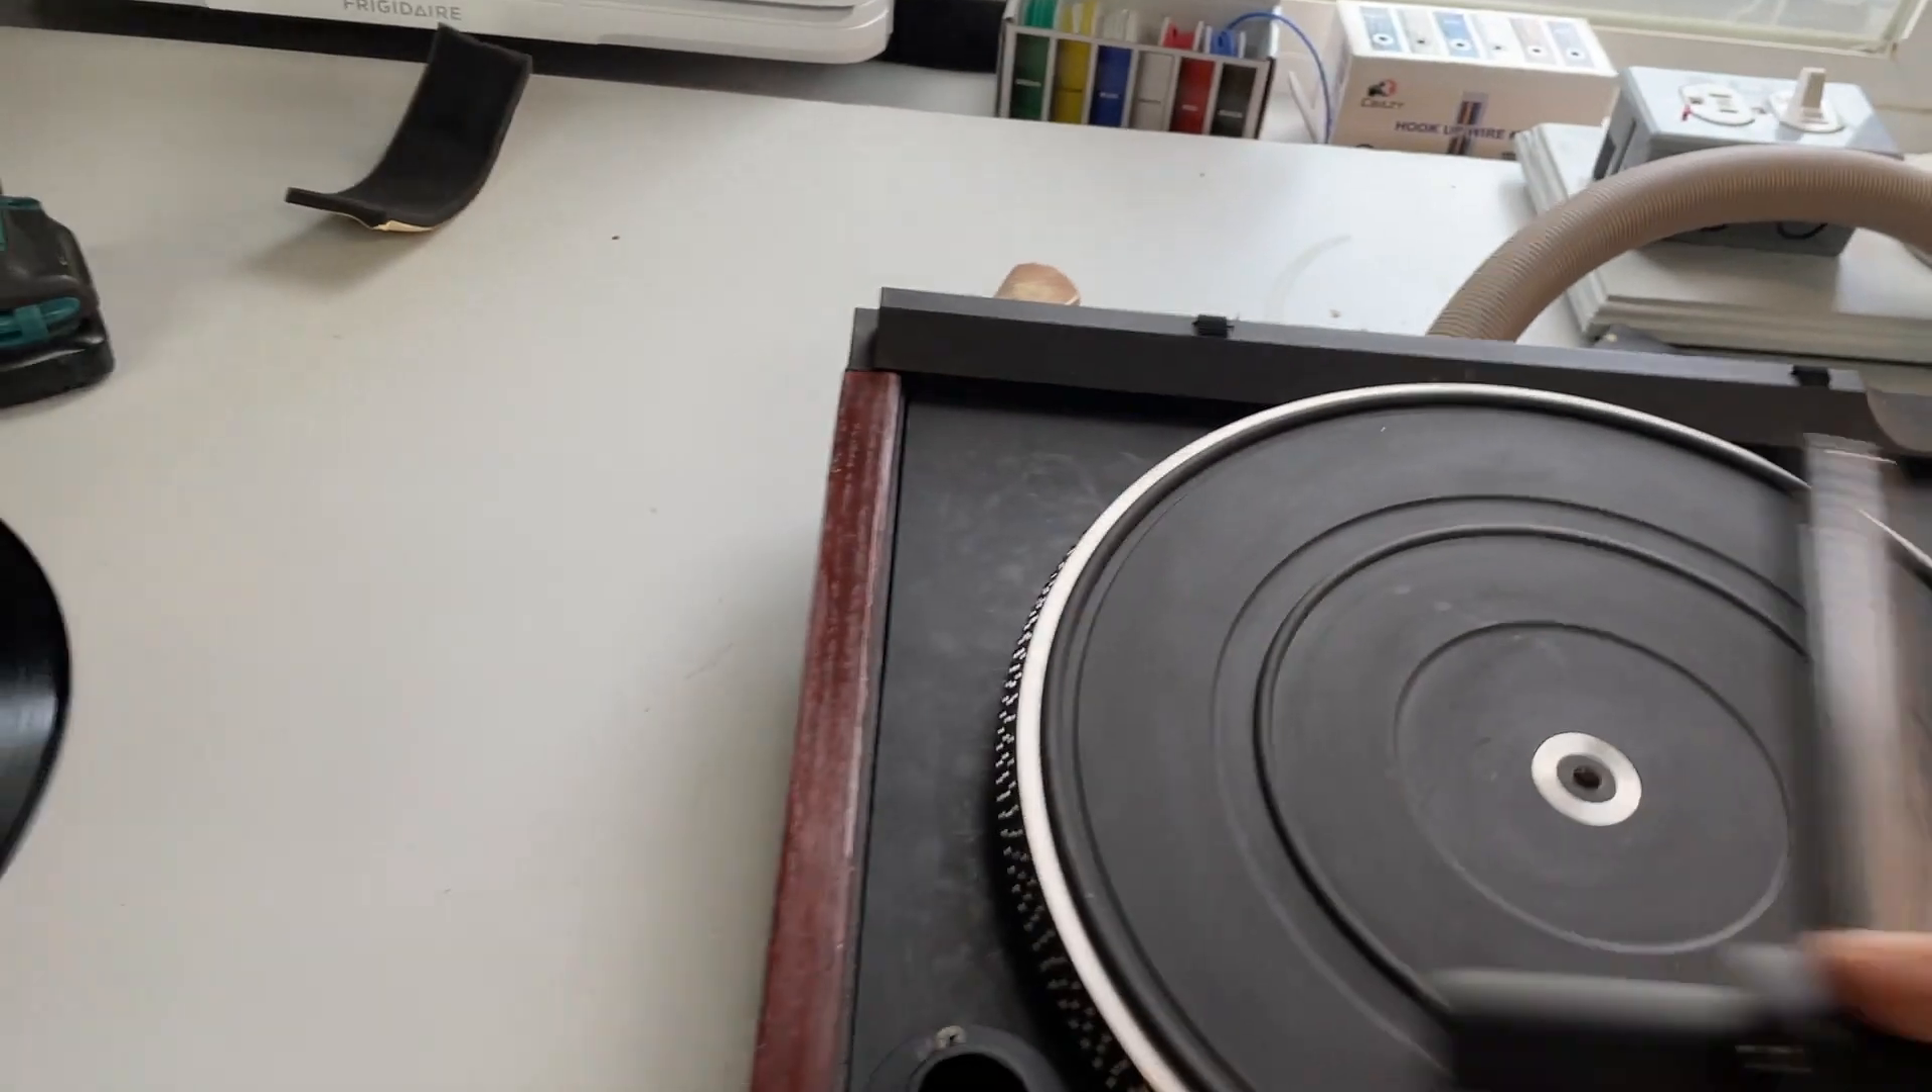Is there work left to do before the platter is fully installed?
No.